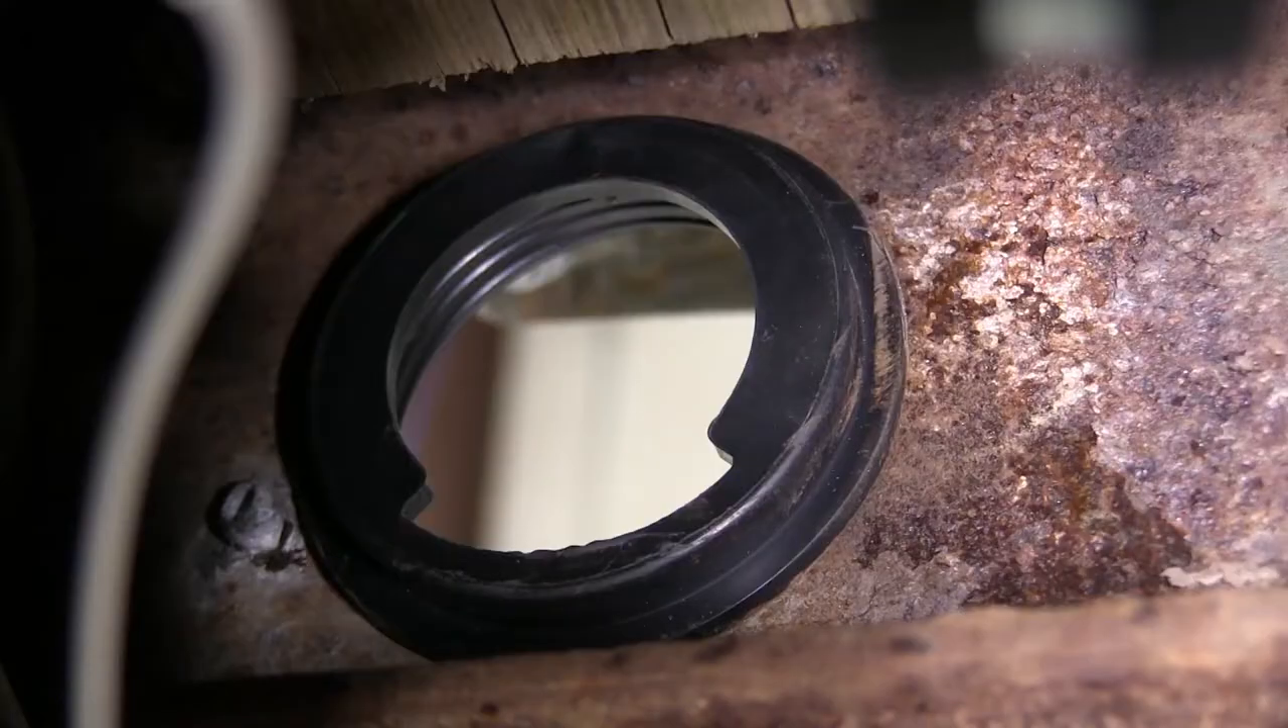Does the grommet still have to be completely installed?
No.